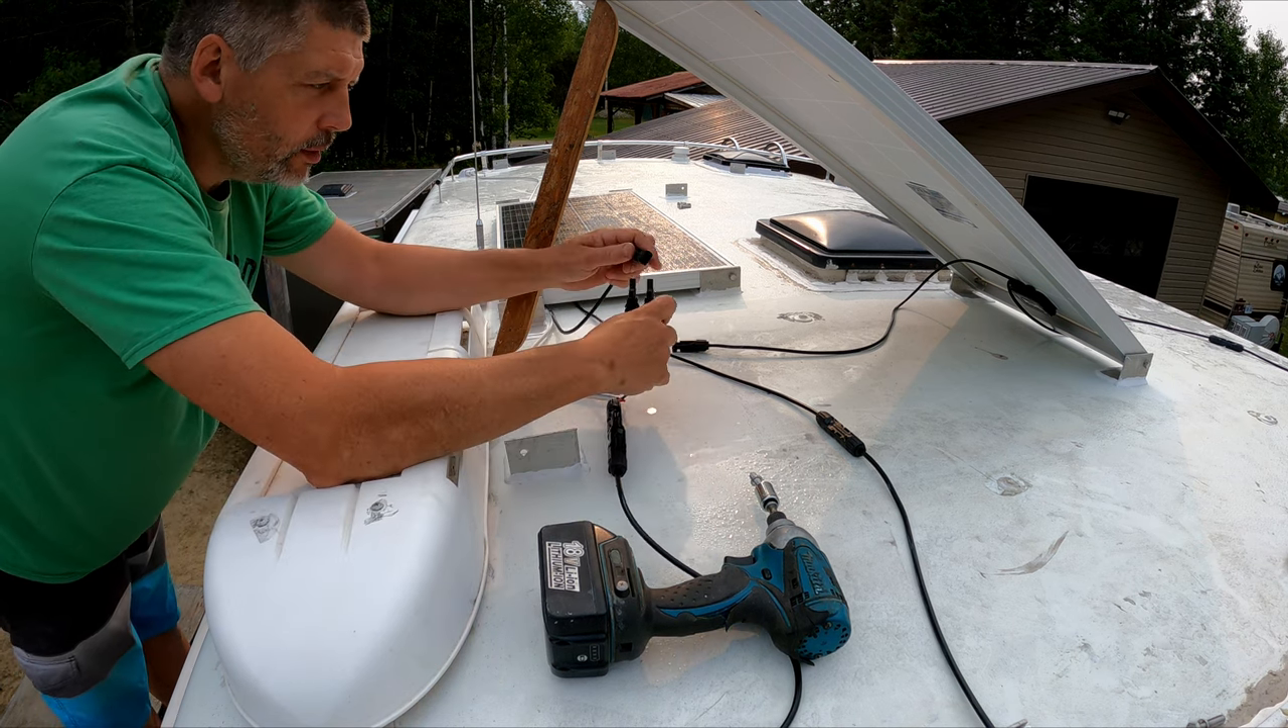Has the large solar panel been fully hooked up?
No.